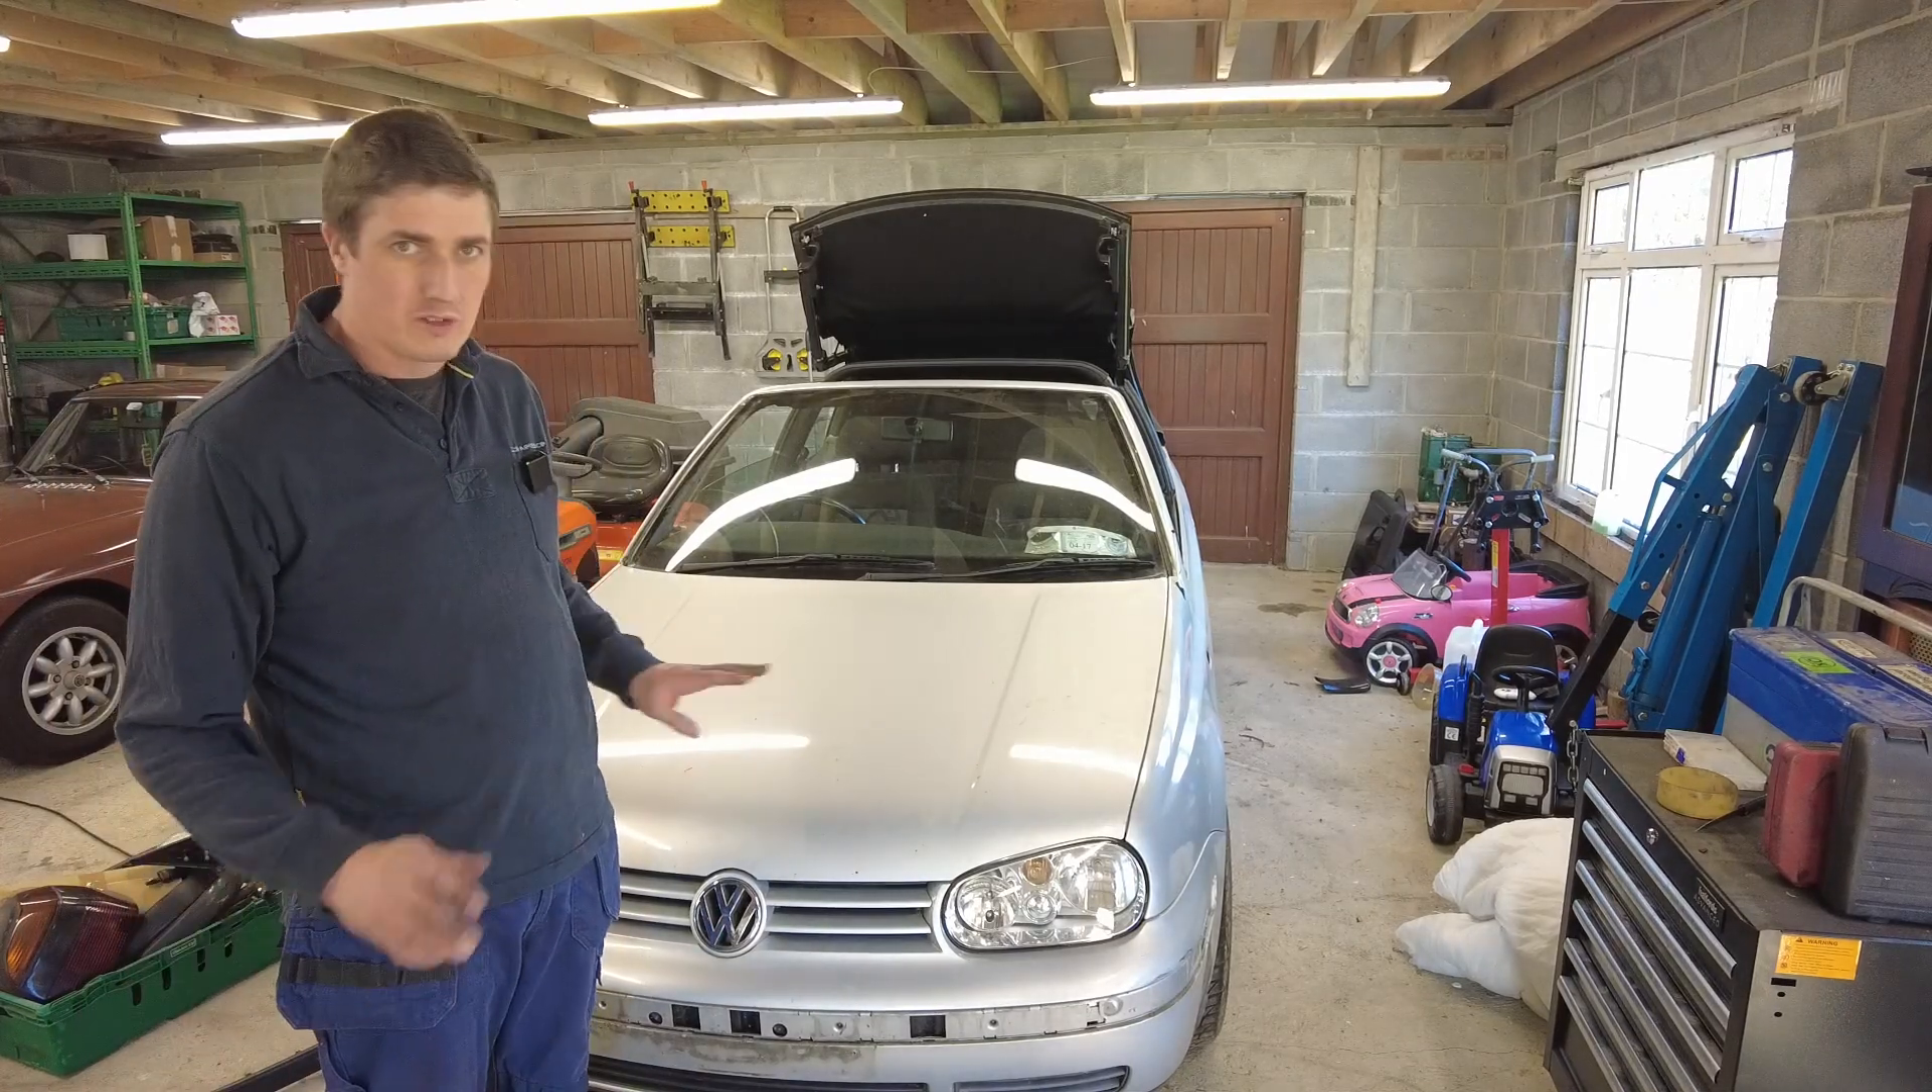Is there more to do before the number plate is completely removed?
No.